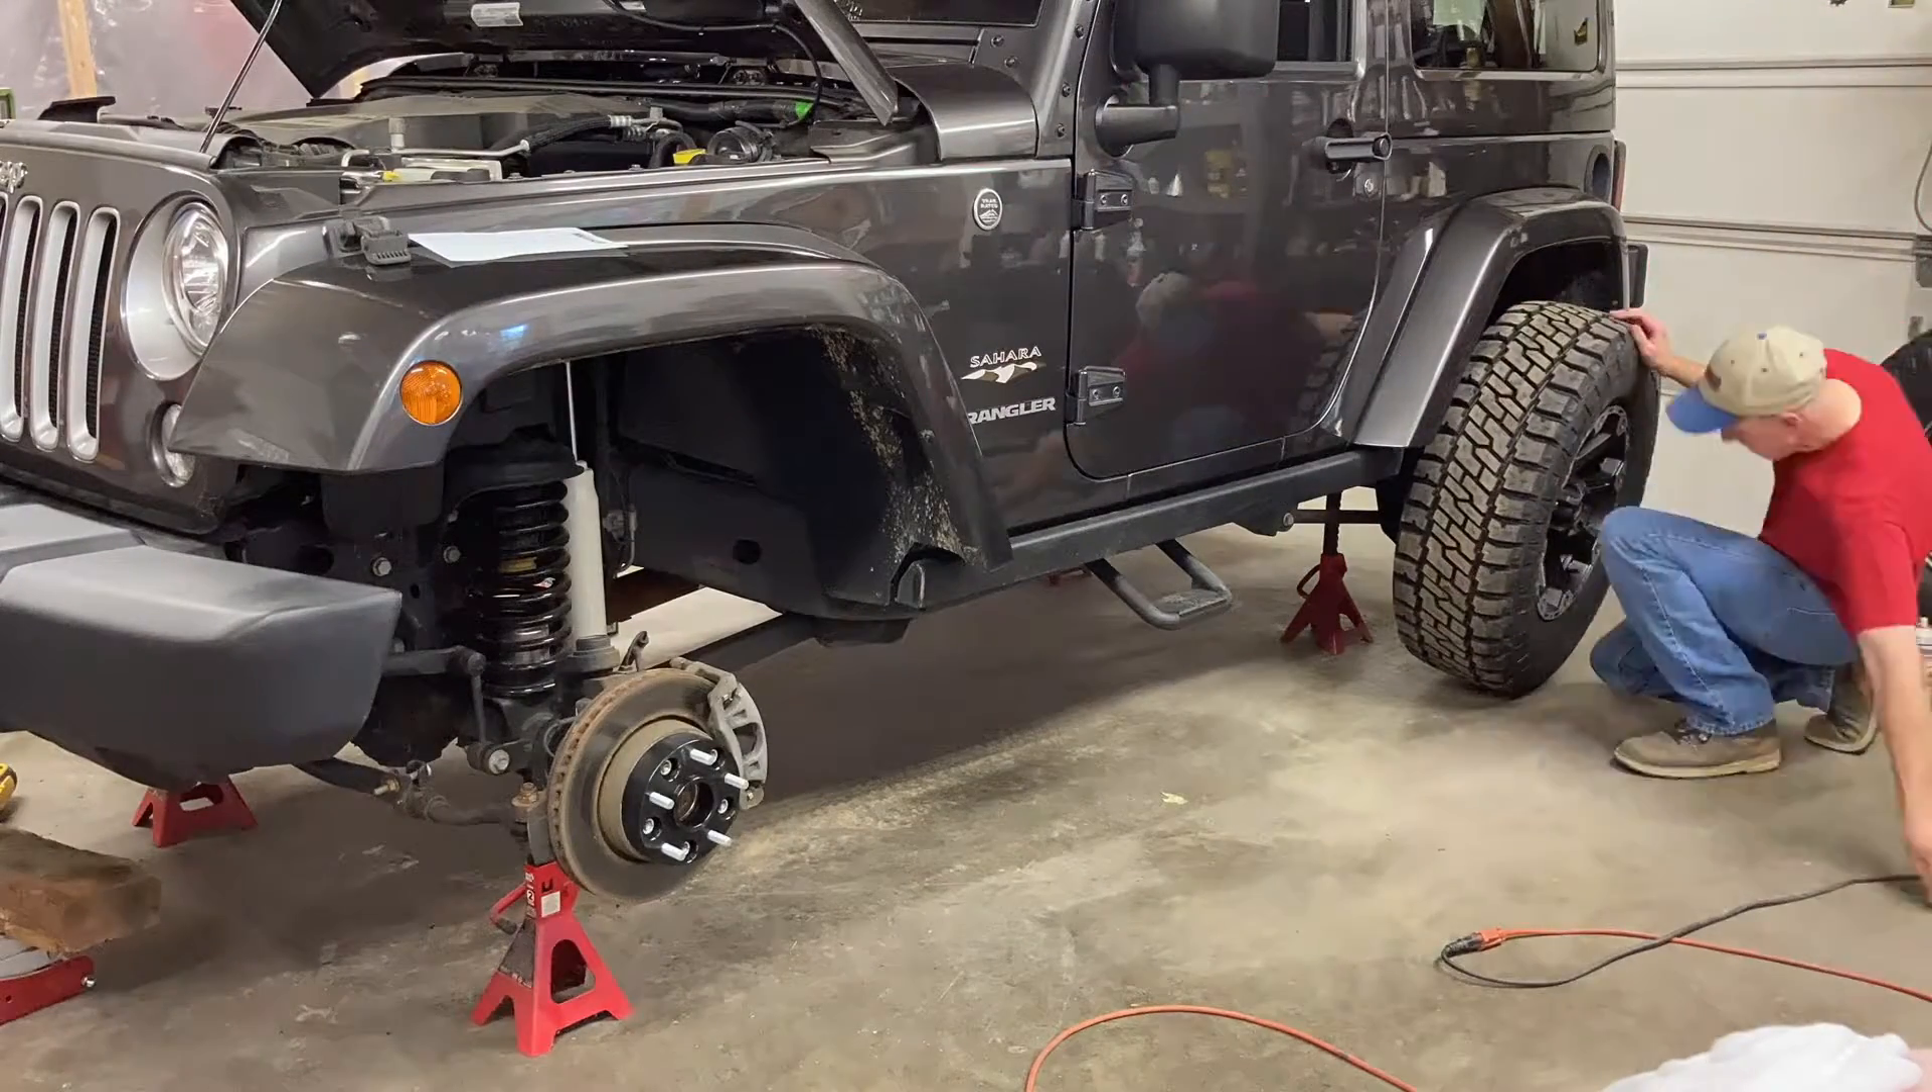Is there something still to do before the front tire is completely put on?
Yes.